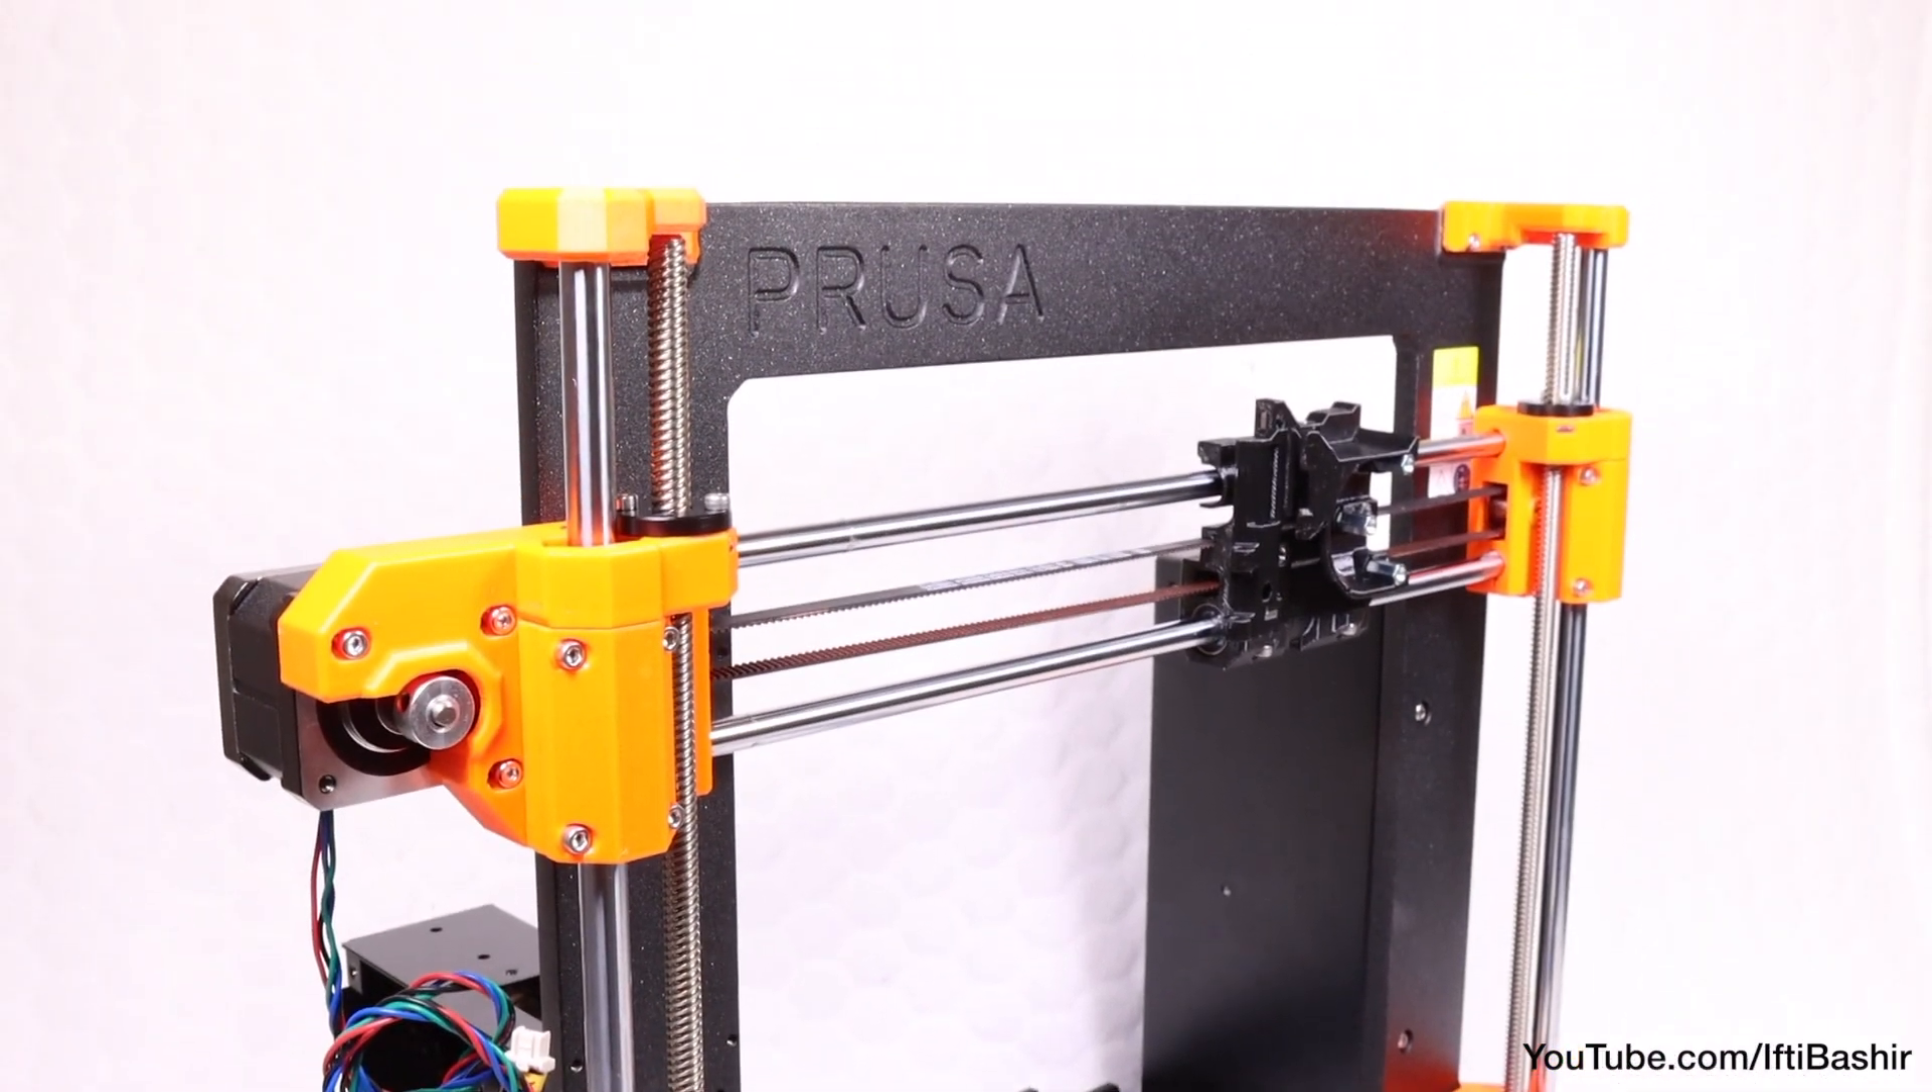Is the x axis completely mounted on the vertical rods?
Yes.